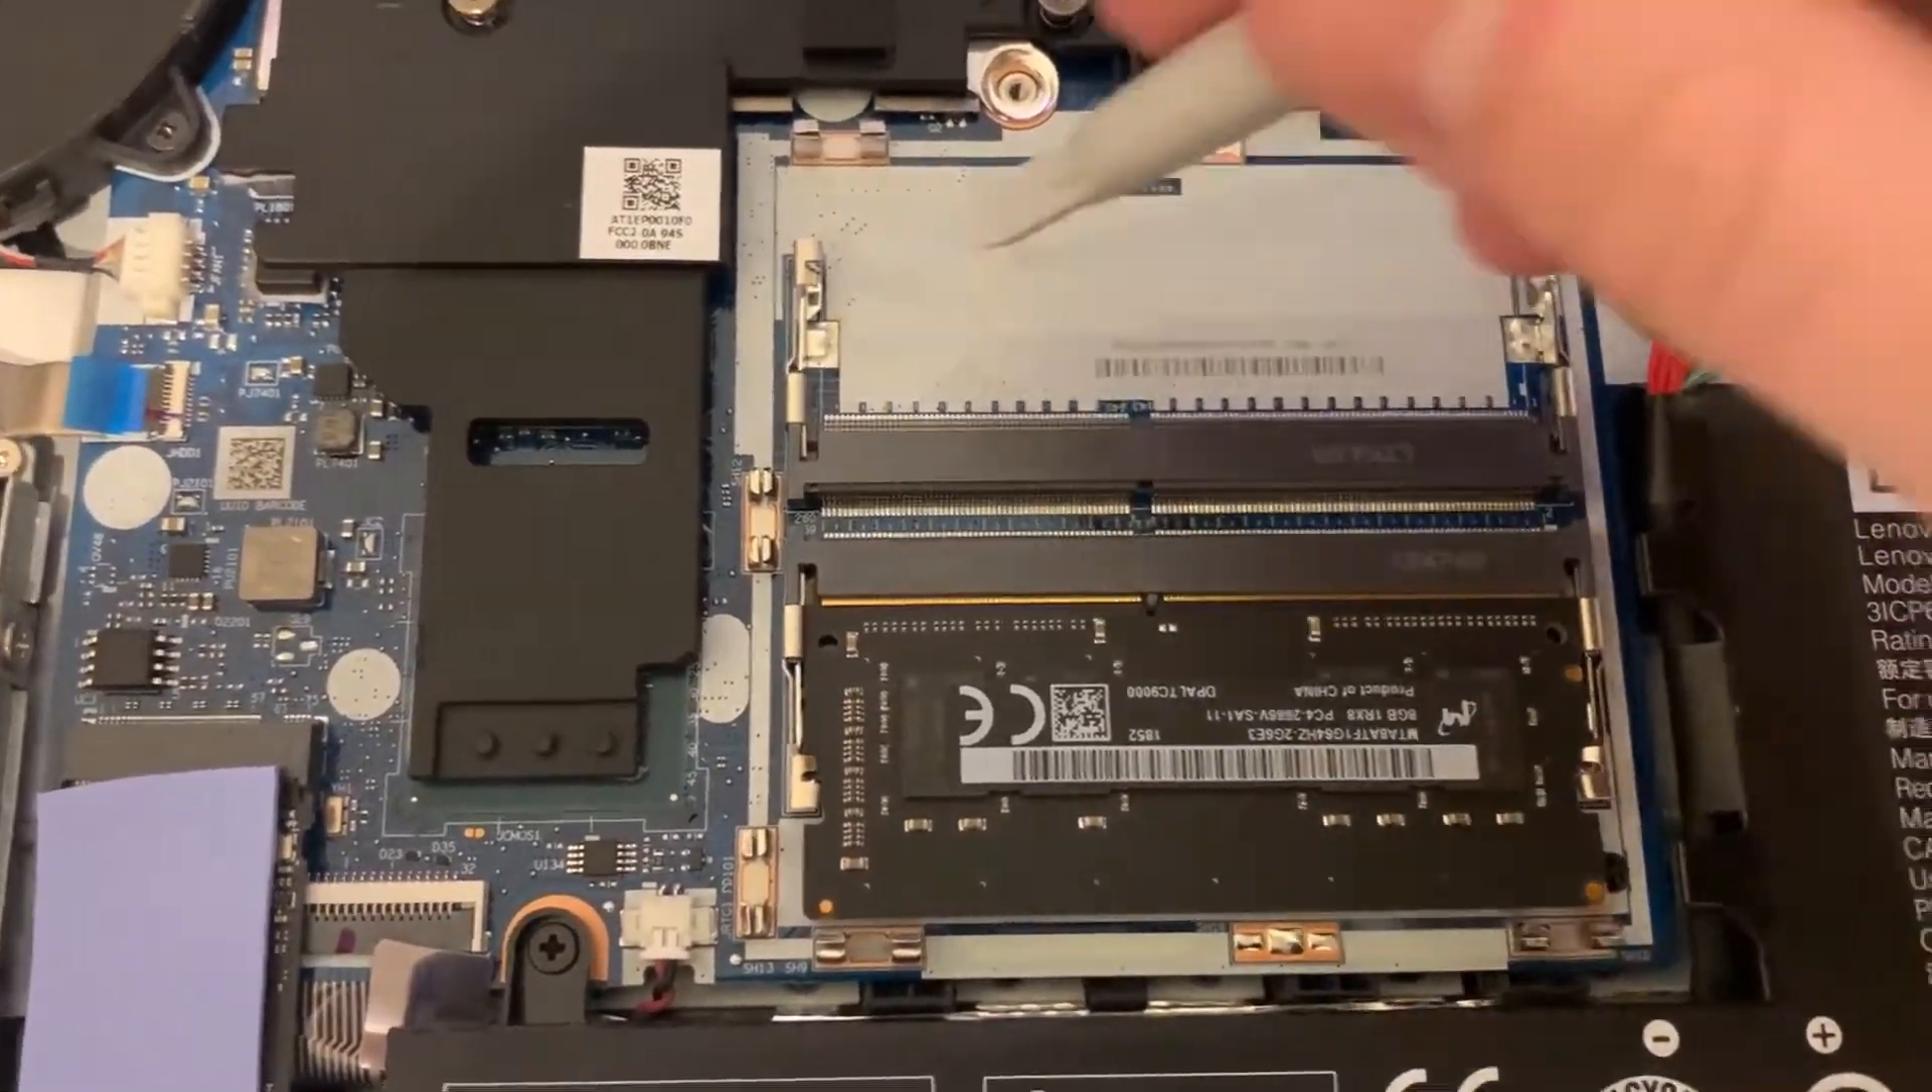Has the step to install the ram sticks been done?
No.